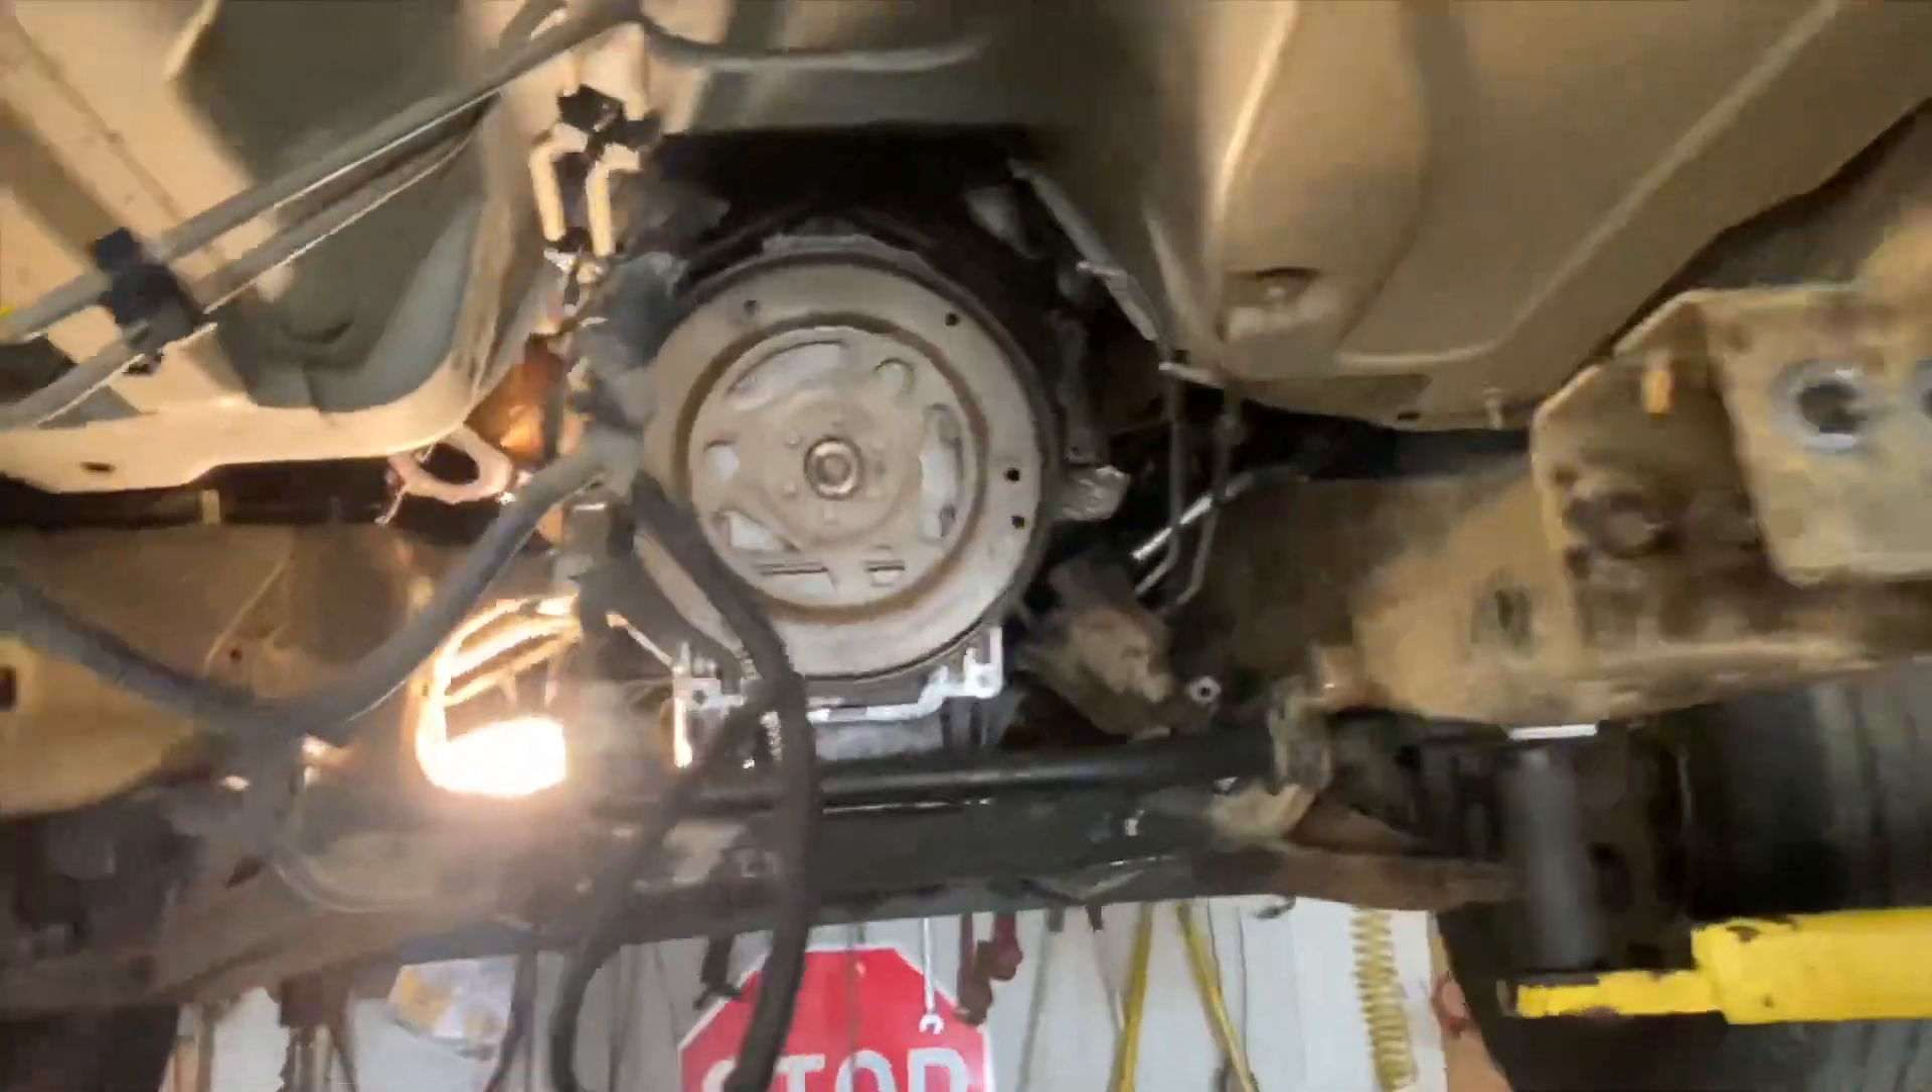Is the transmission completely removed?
Yes.